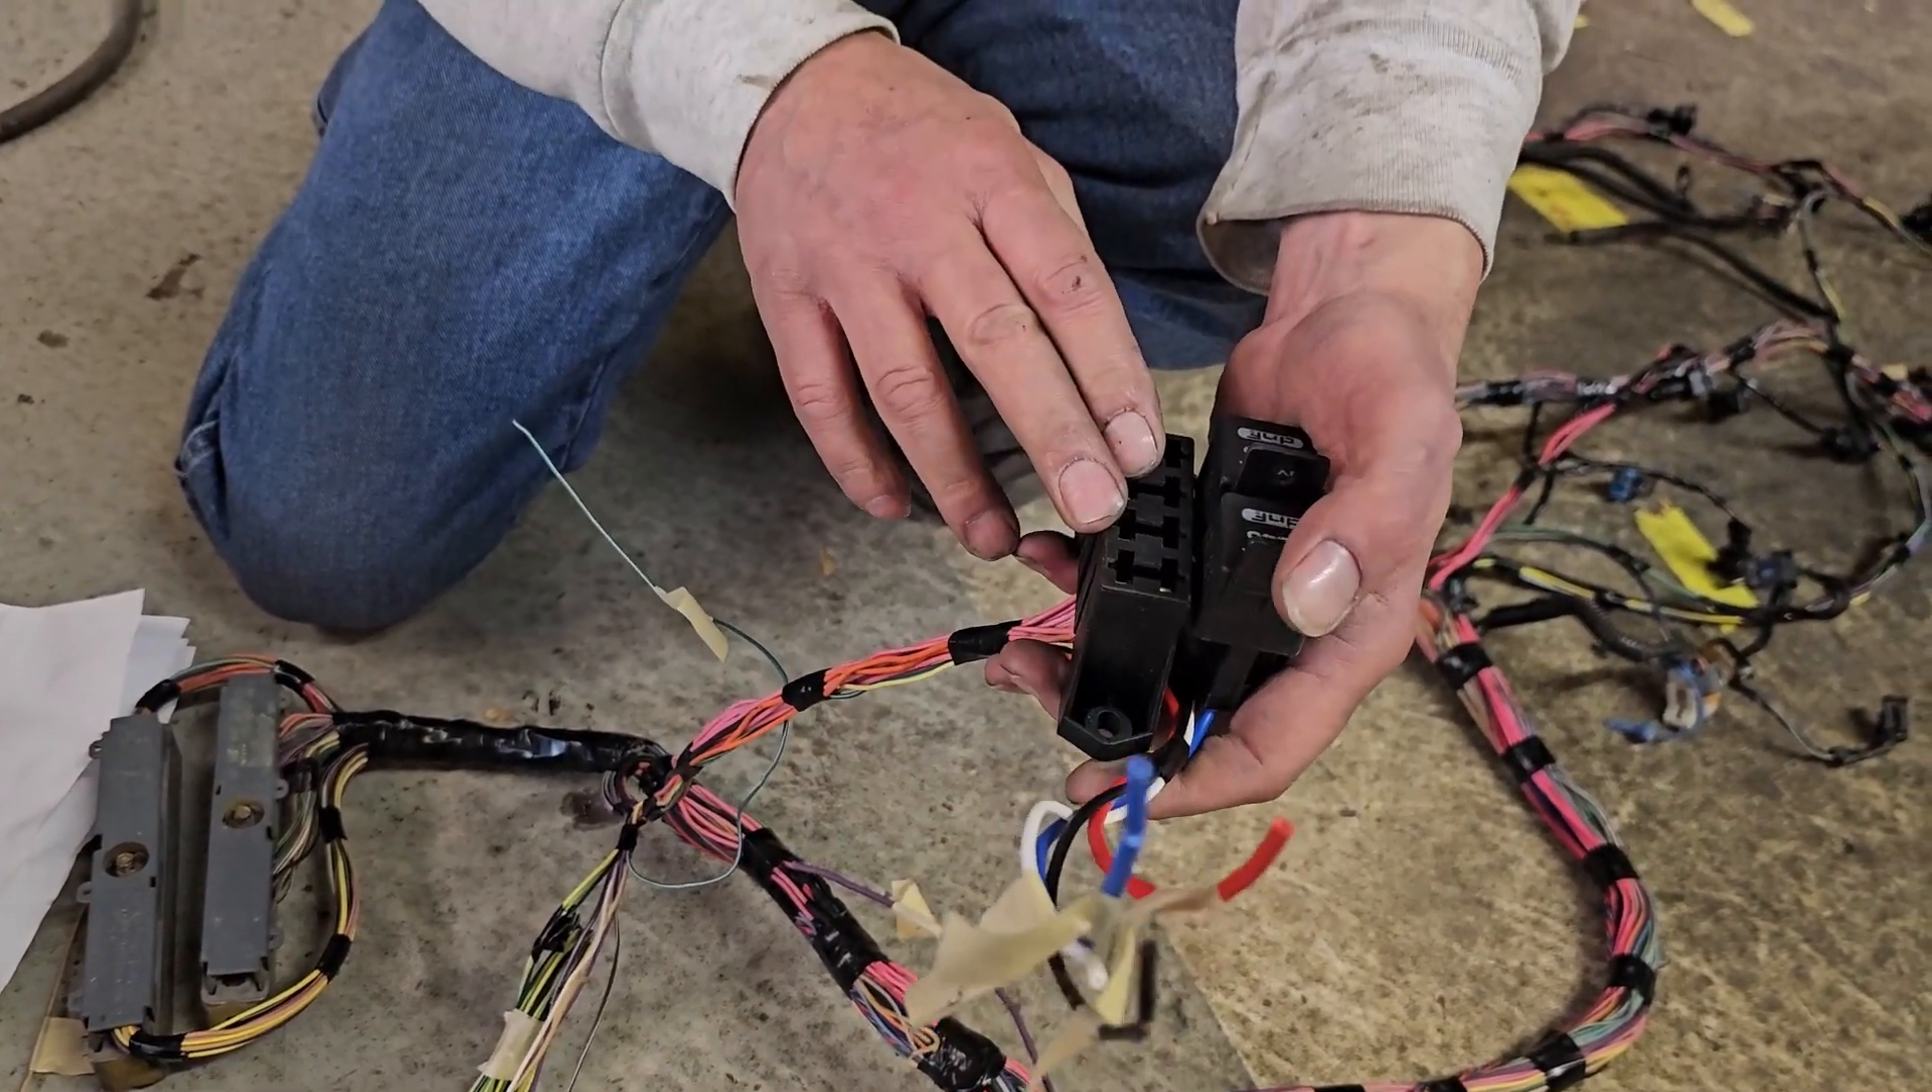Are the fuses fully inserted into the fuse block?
No.